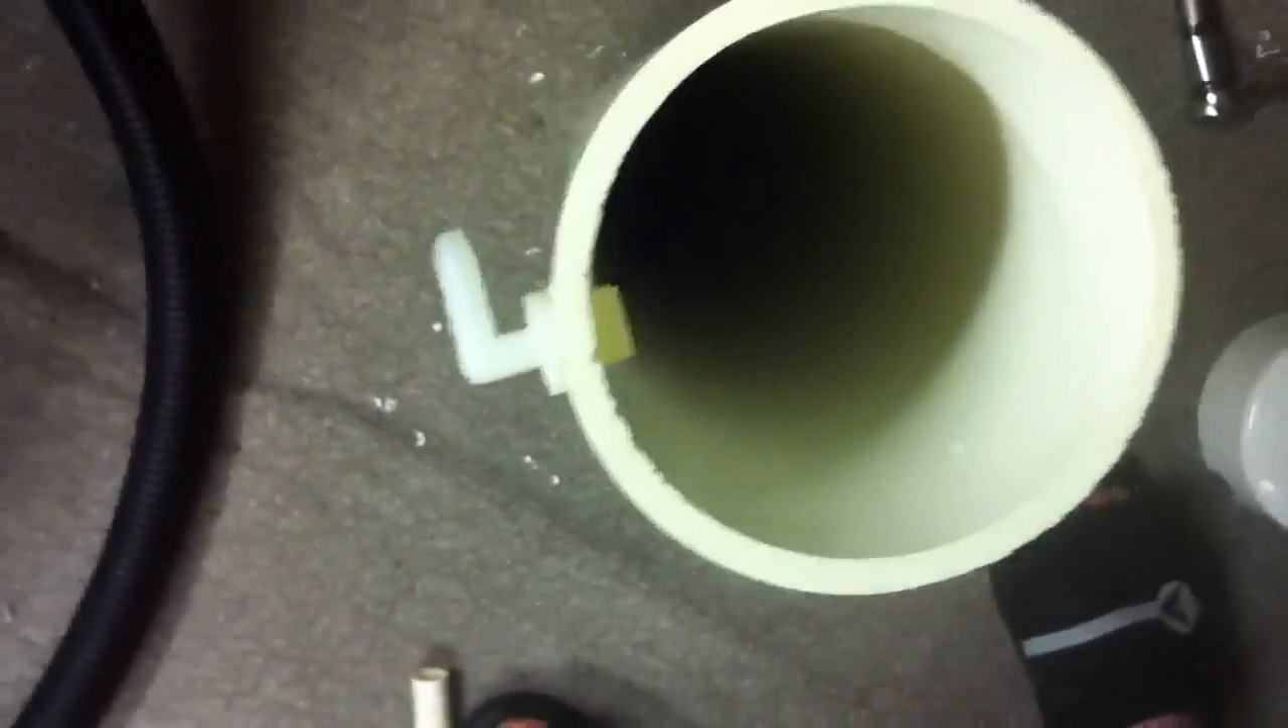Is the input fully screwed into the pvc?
Yes.